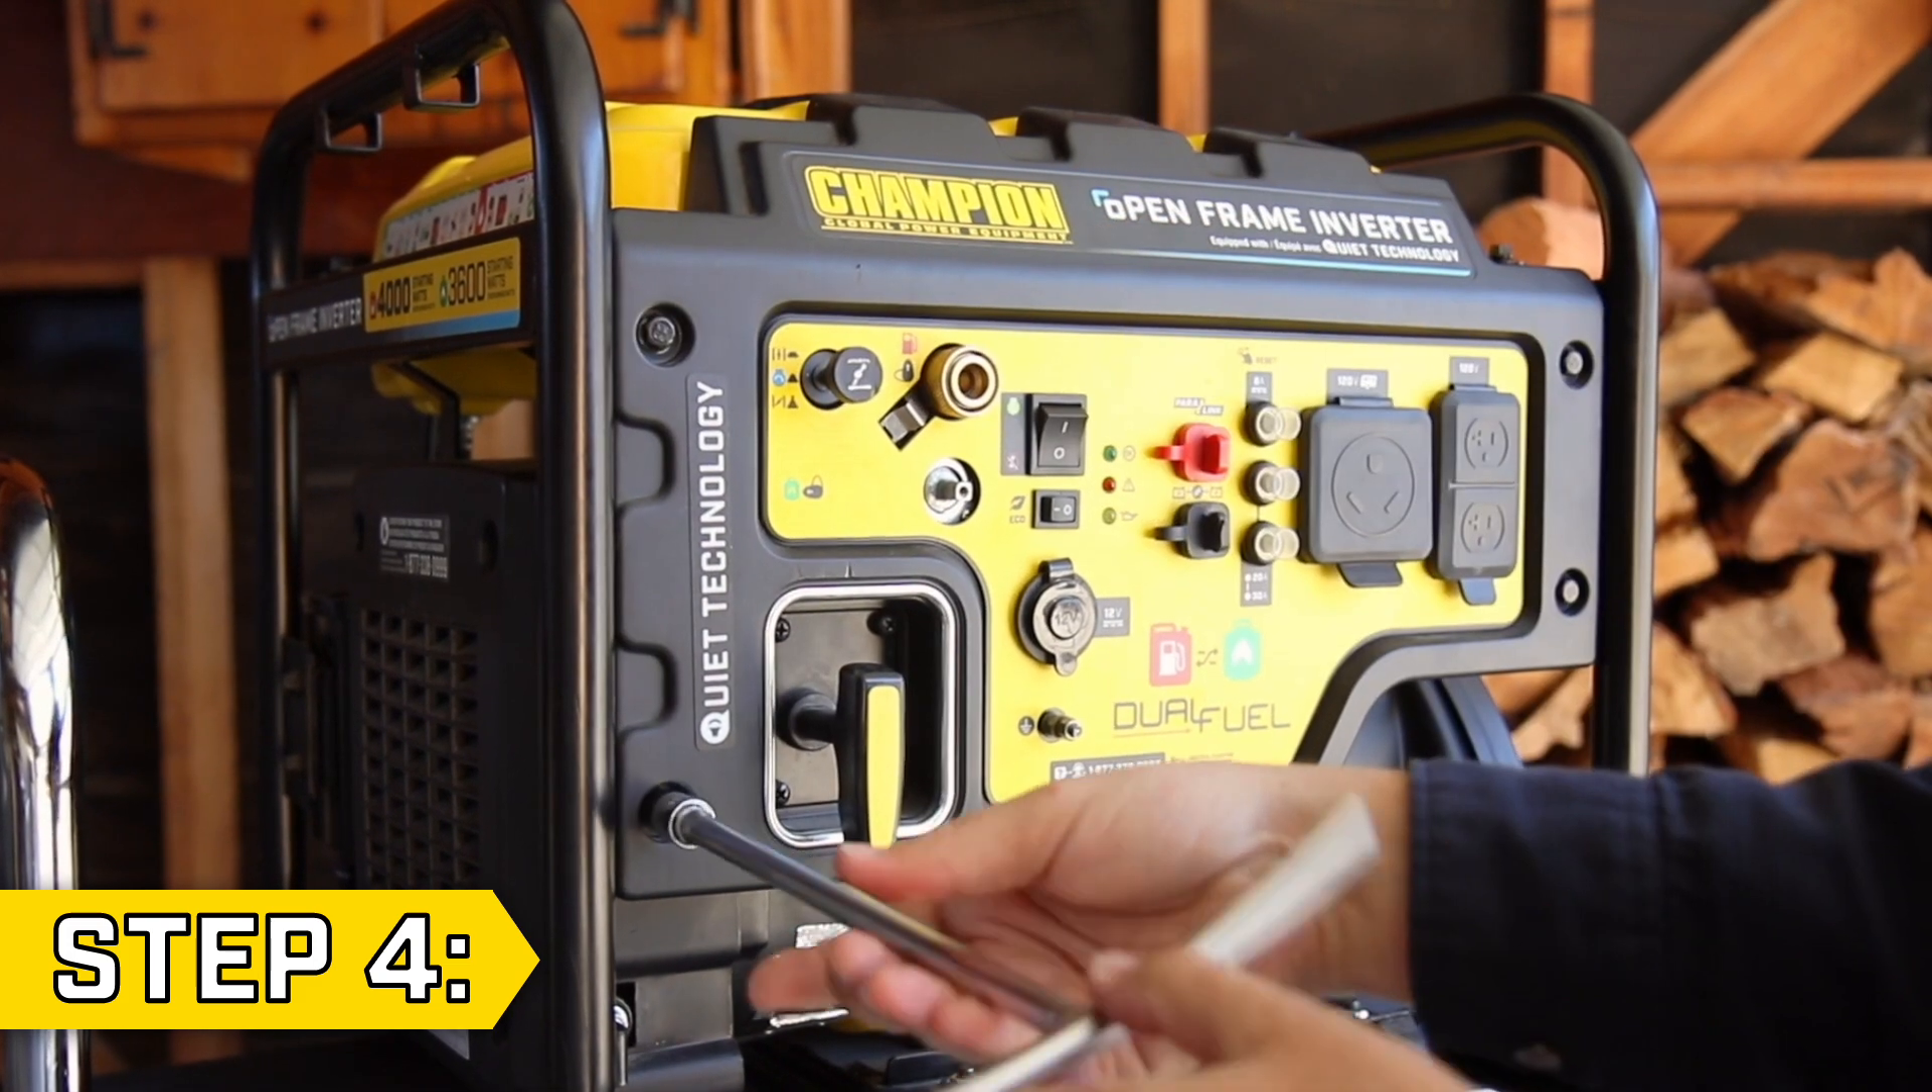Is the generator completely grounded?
No.